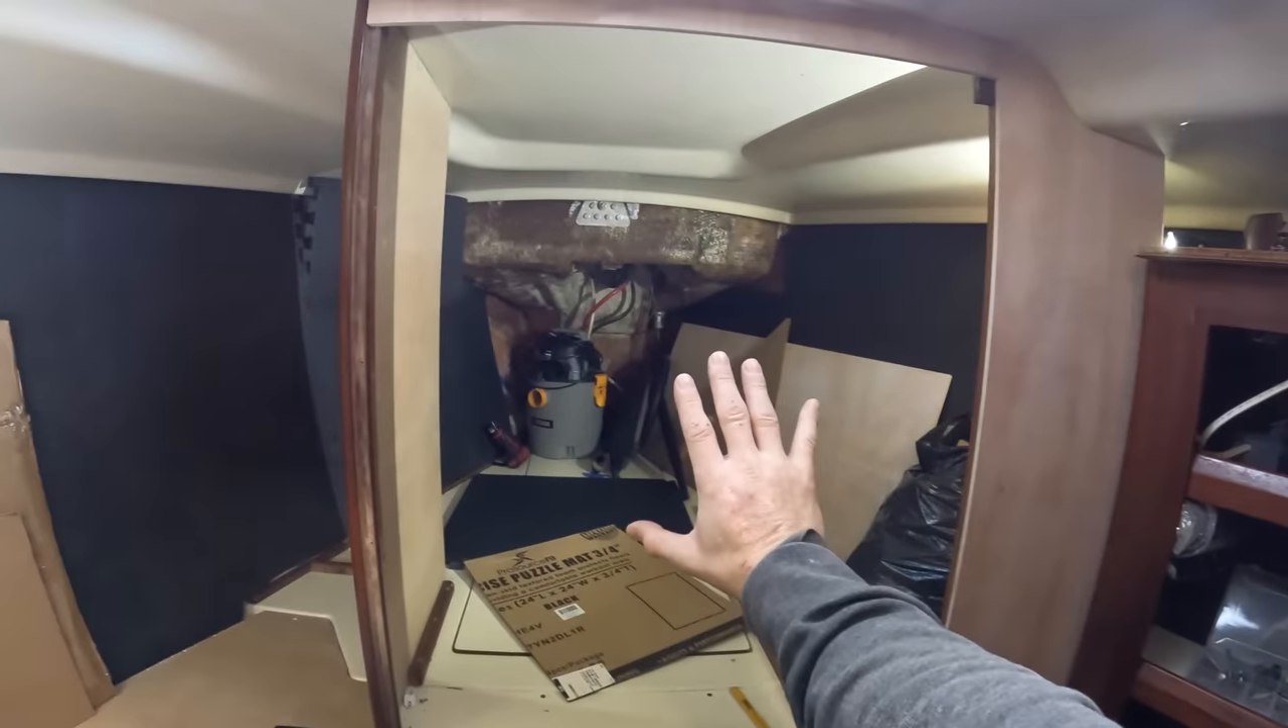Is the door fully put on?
No.